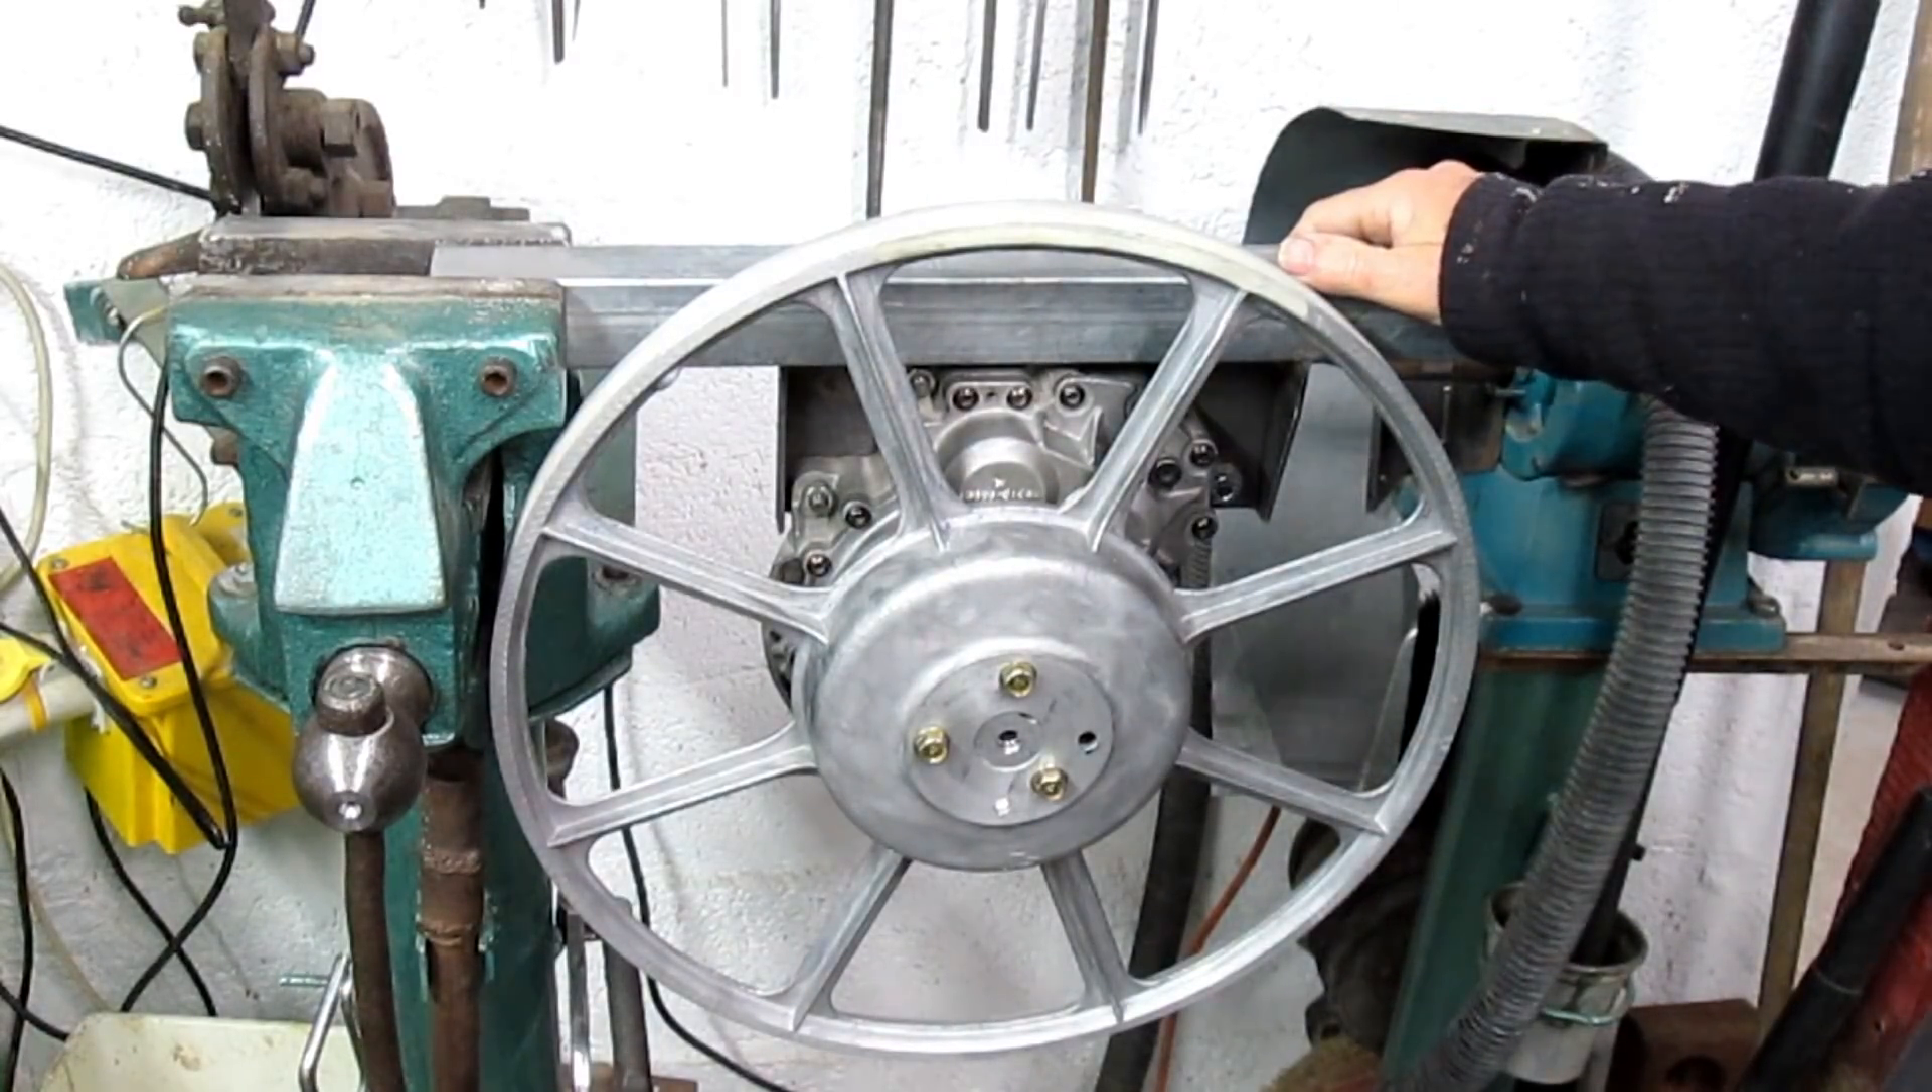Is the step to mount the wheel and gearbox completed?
Yes.